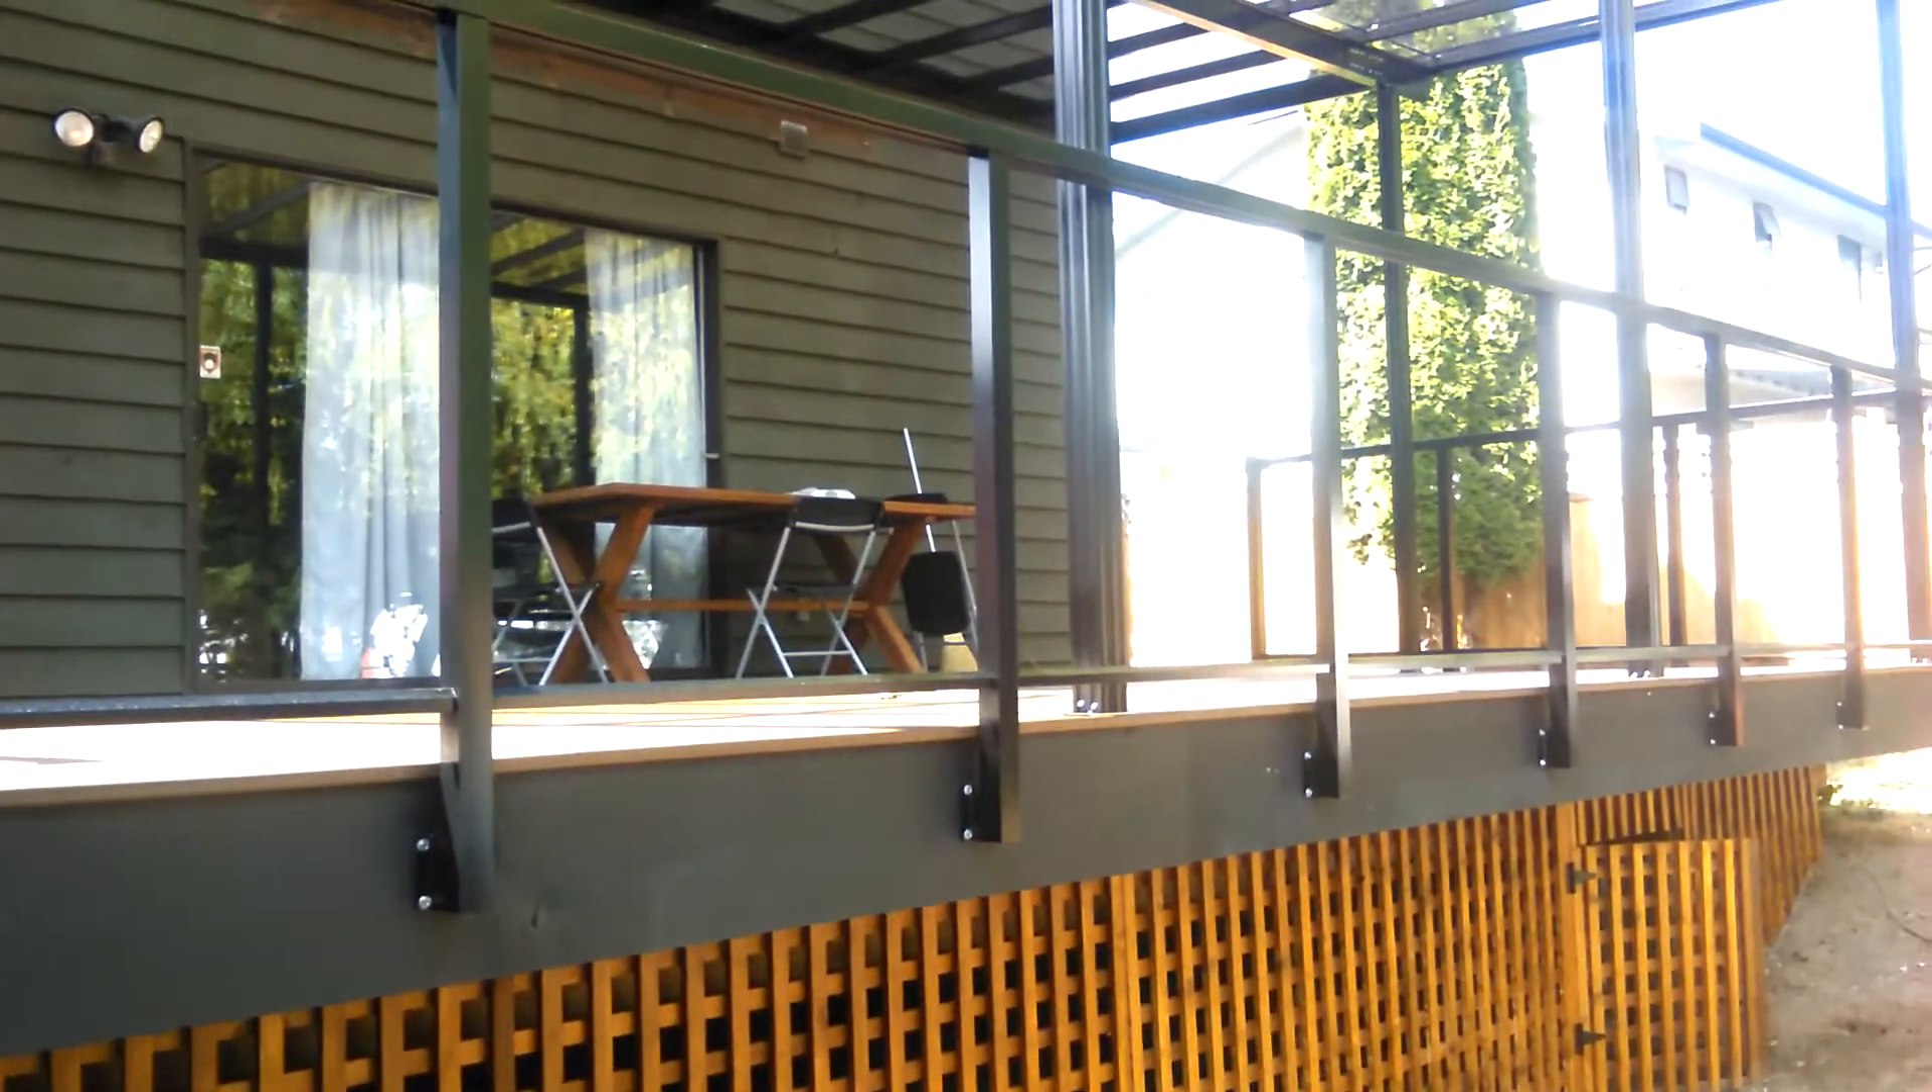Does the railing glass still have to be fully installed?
Yes.